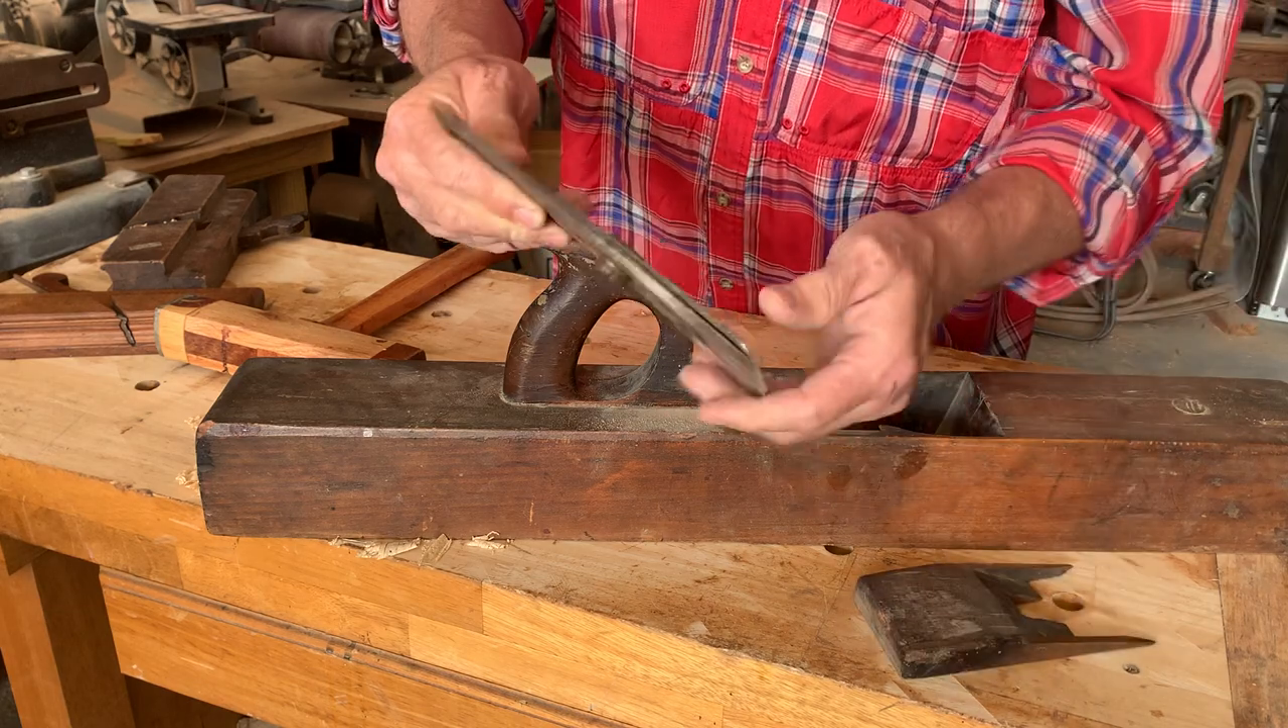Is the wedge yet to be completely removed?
No.